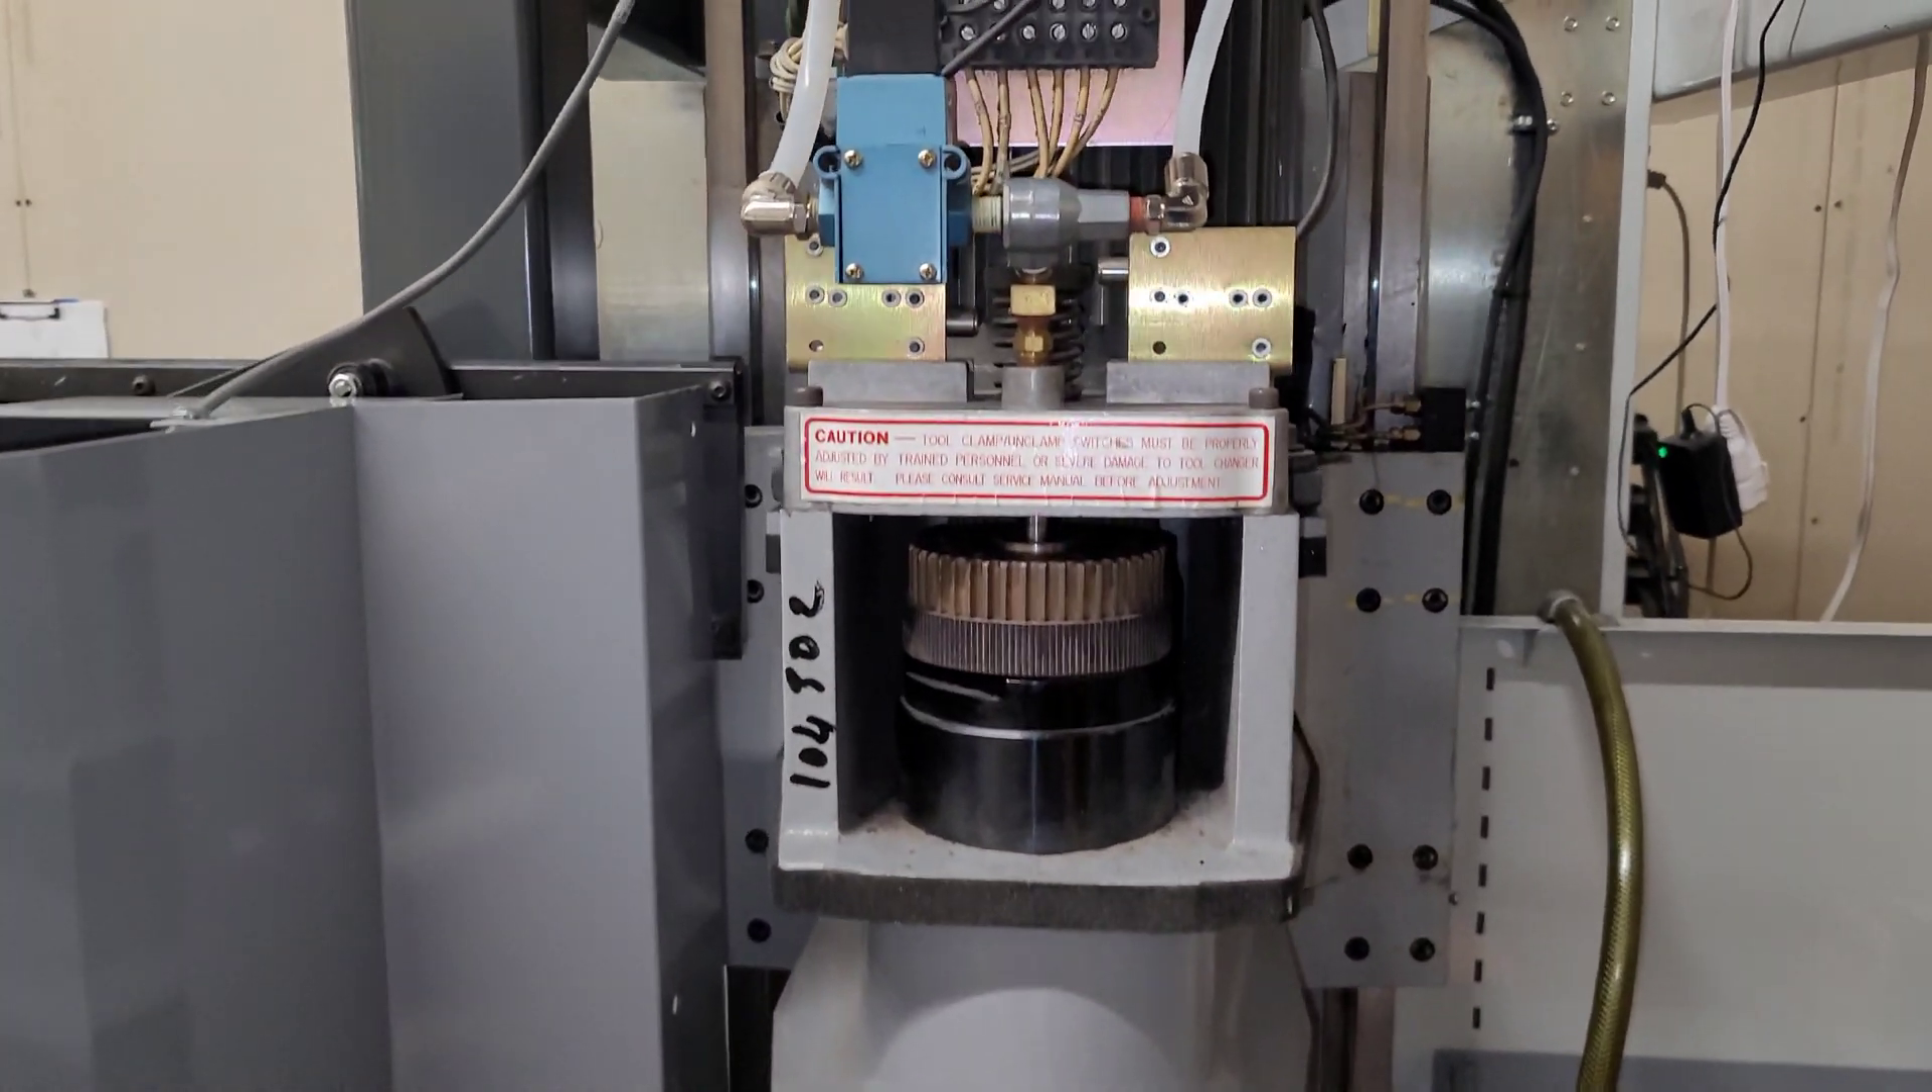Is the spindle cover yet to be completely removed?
No.